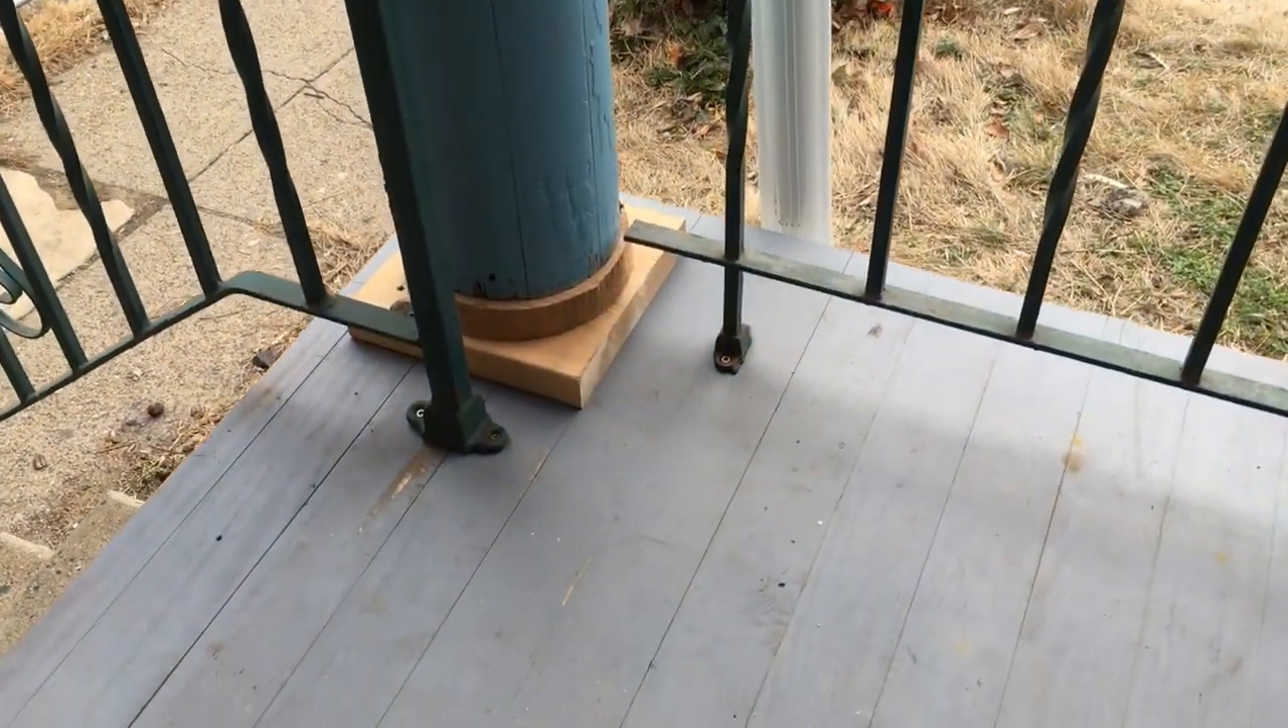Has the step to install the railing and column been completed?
Yes.